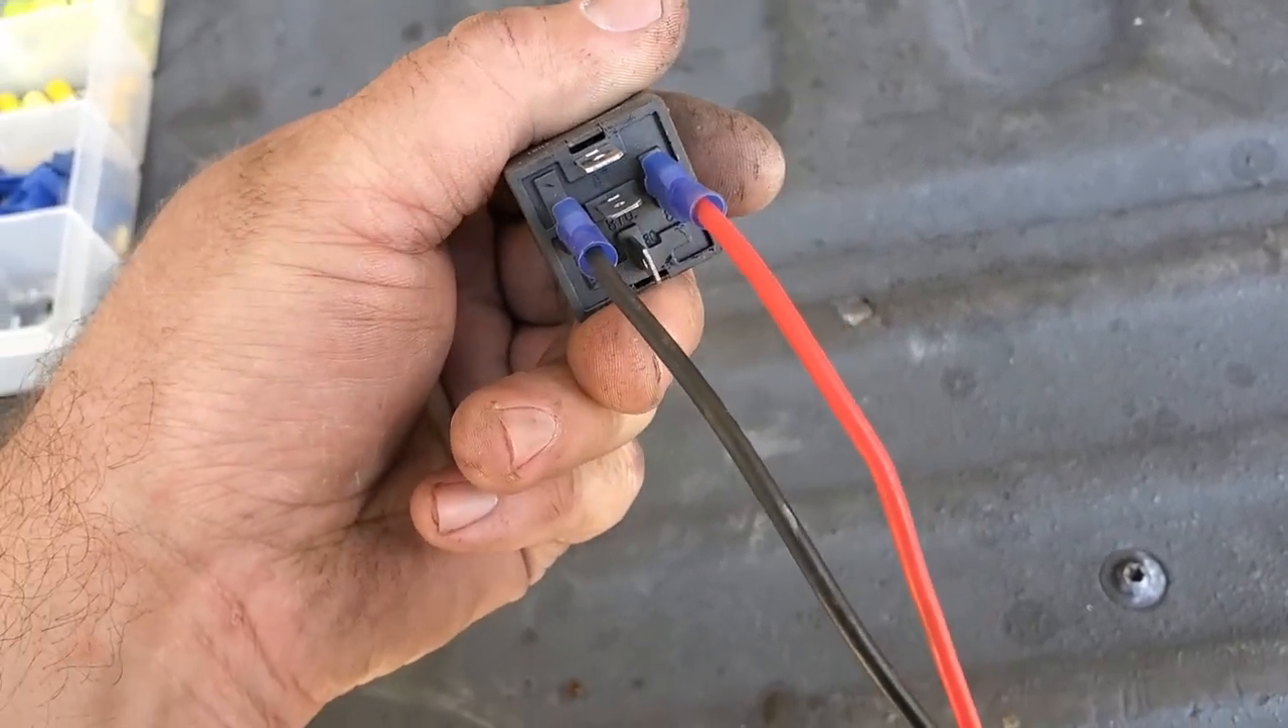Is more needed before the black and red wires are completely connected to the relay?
No.